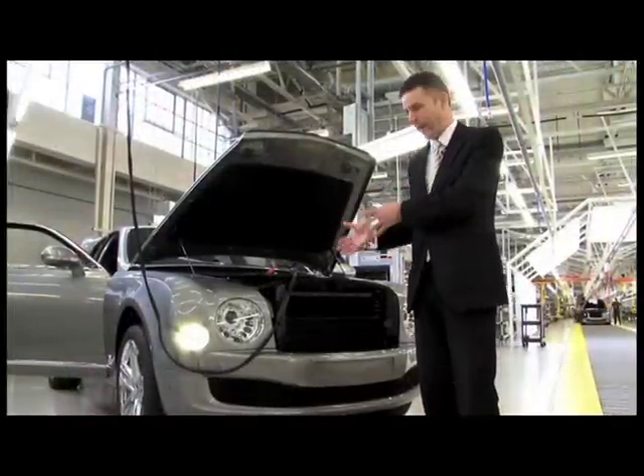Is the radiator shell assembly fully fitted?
No.